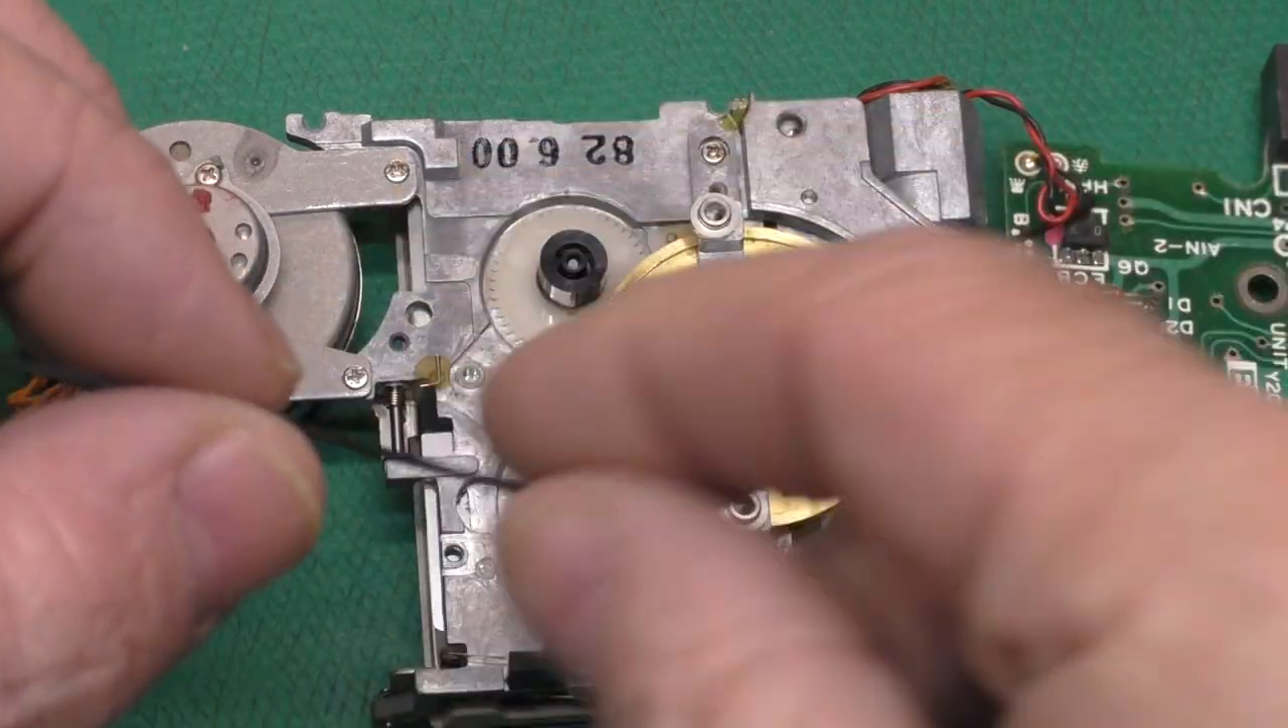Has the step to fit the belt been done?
No.